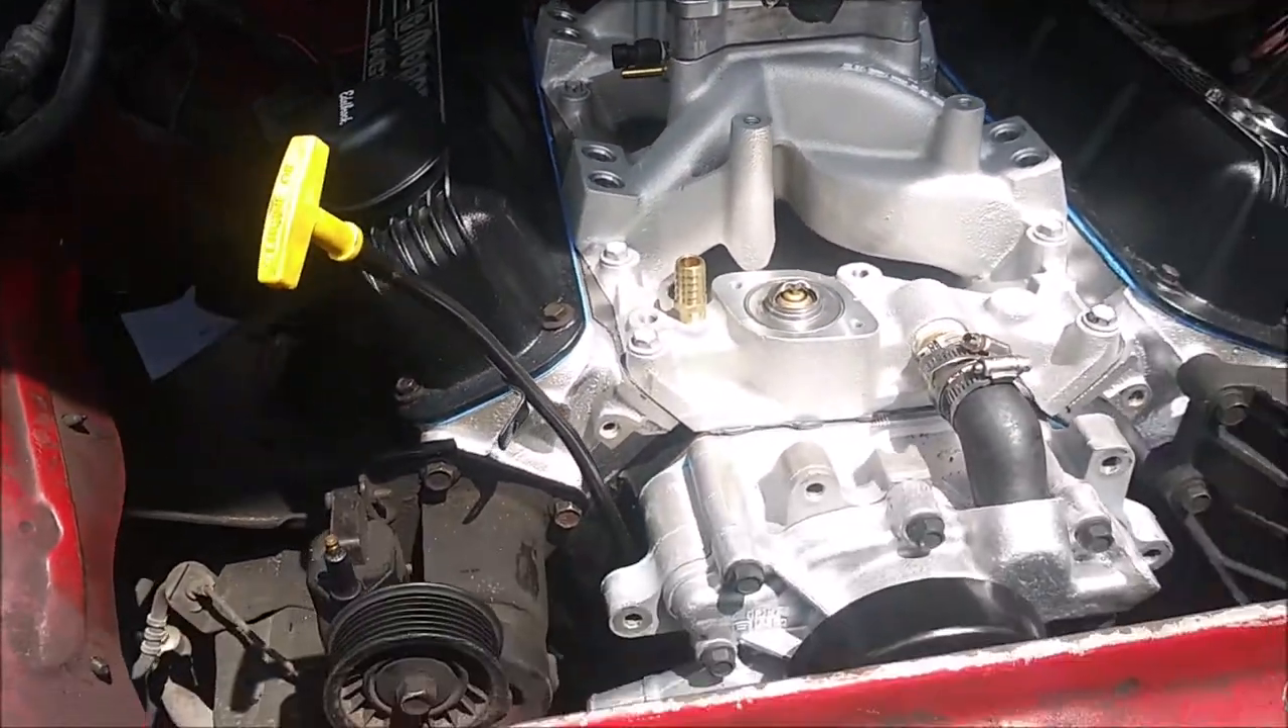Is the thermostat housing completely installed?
No.